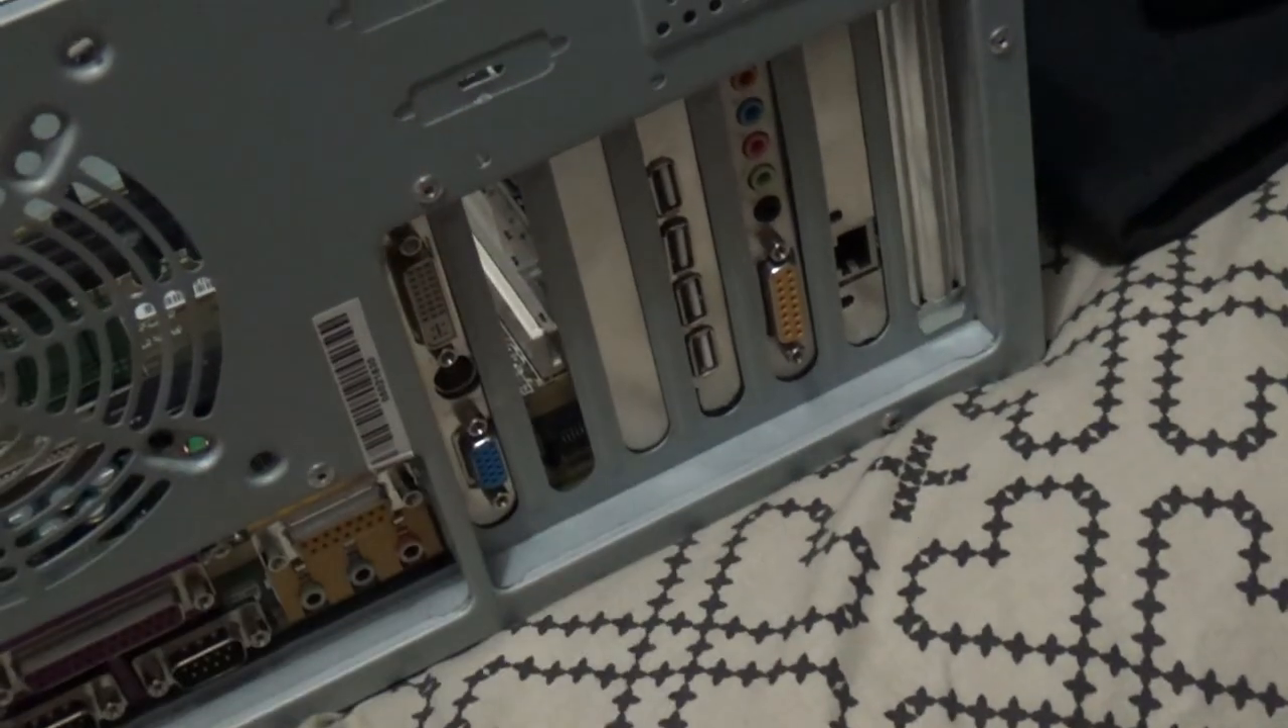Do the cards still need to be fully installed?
No.